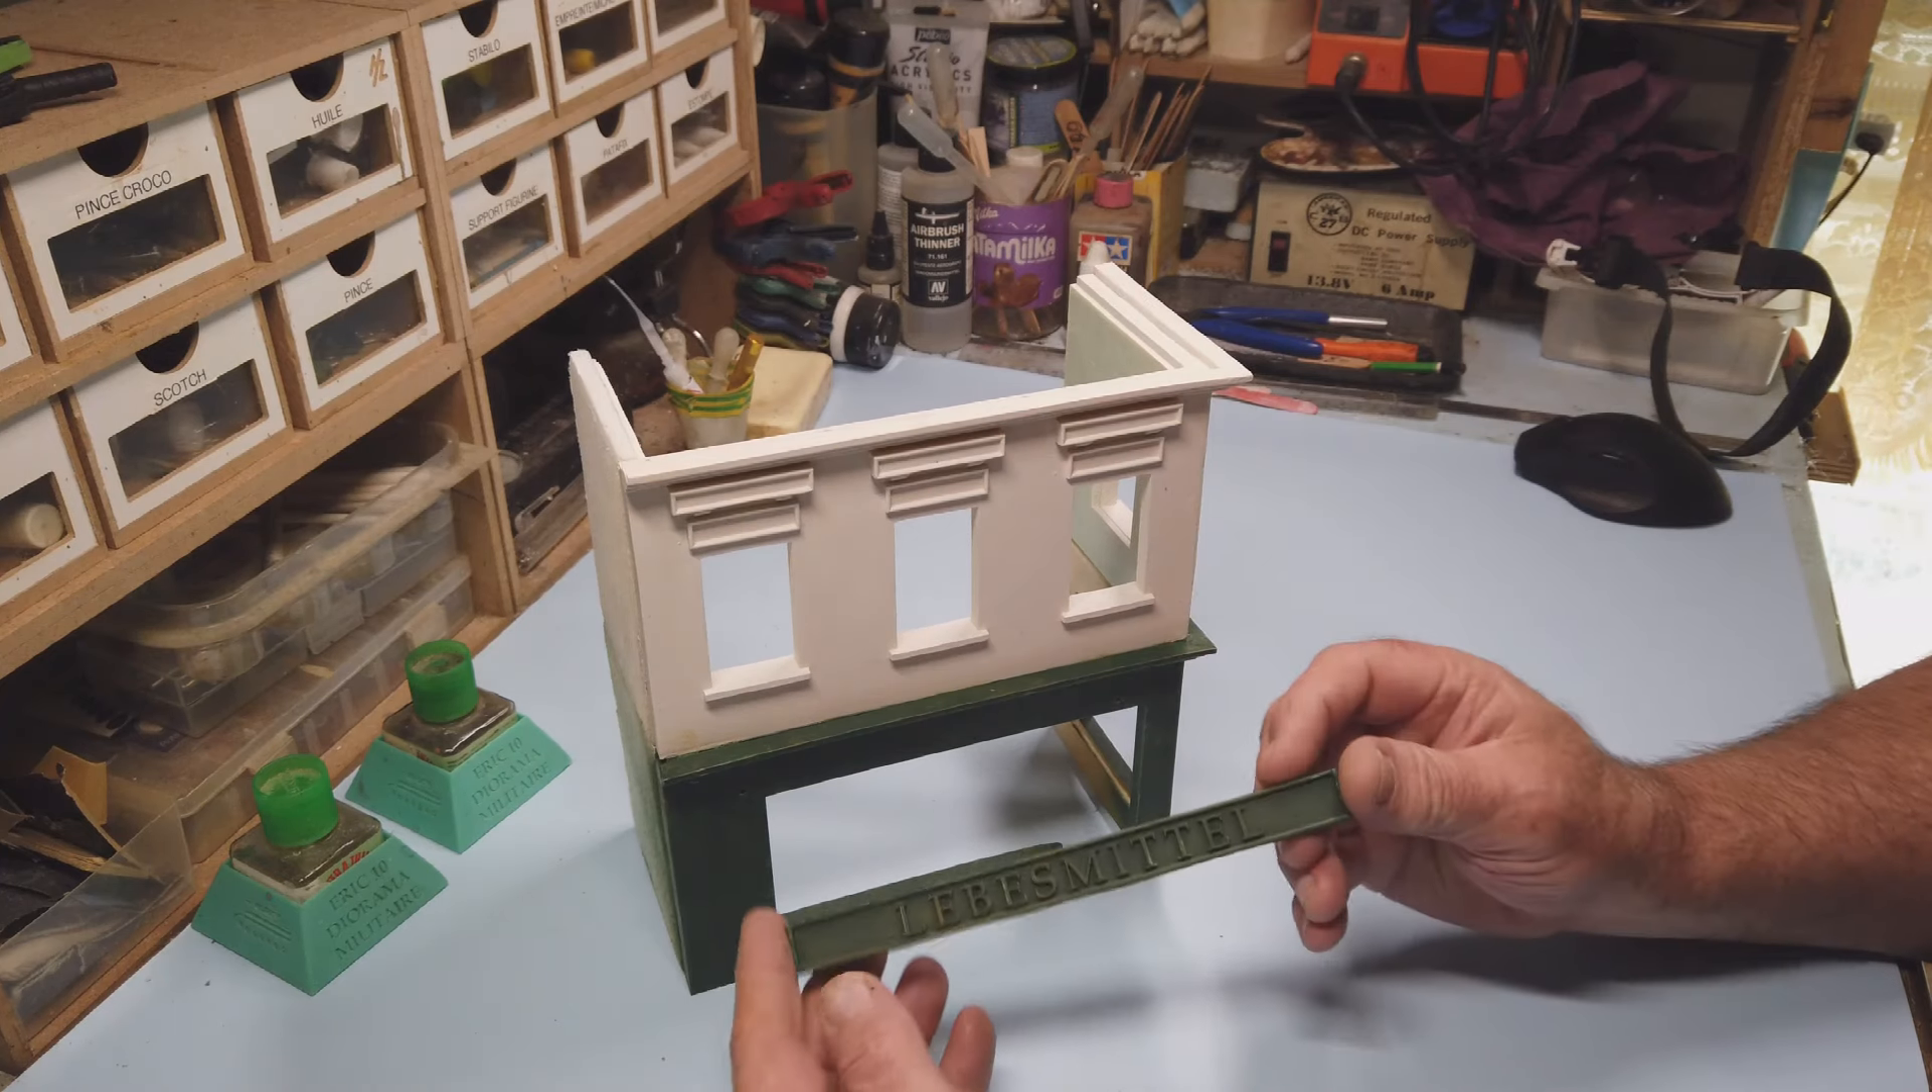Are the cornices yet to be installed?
No.